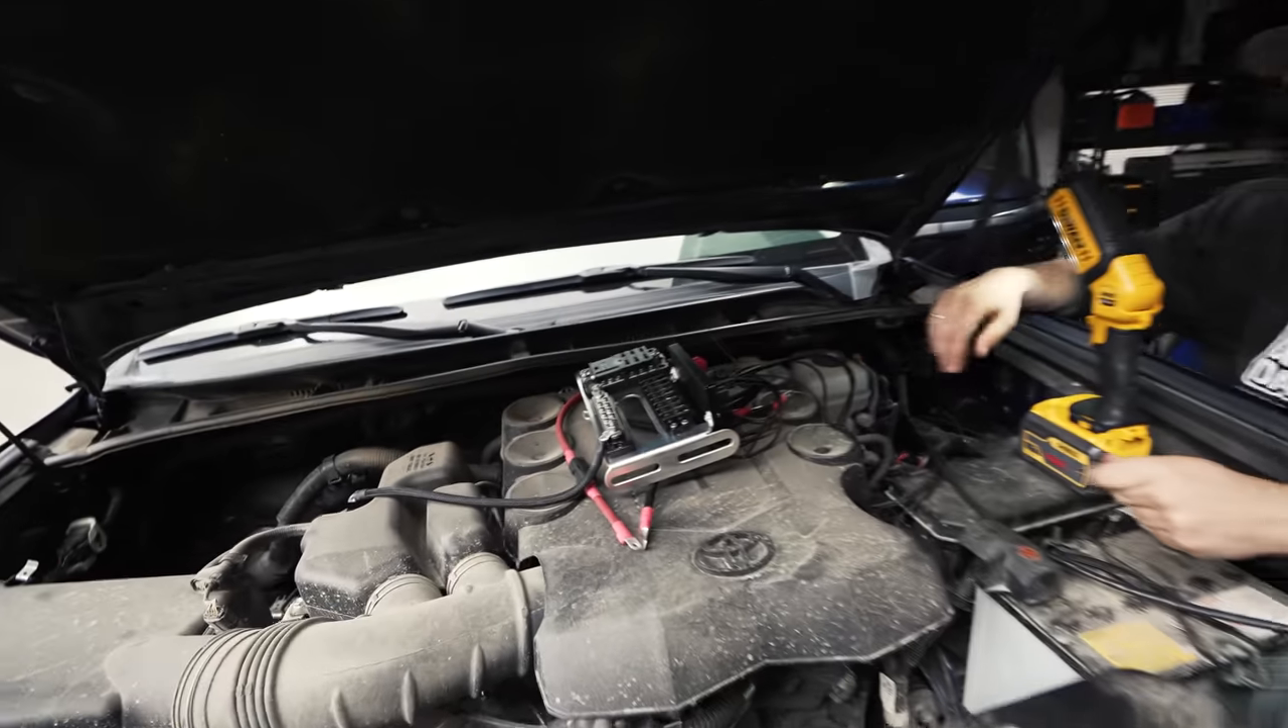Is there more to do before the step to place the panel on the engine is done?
No.